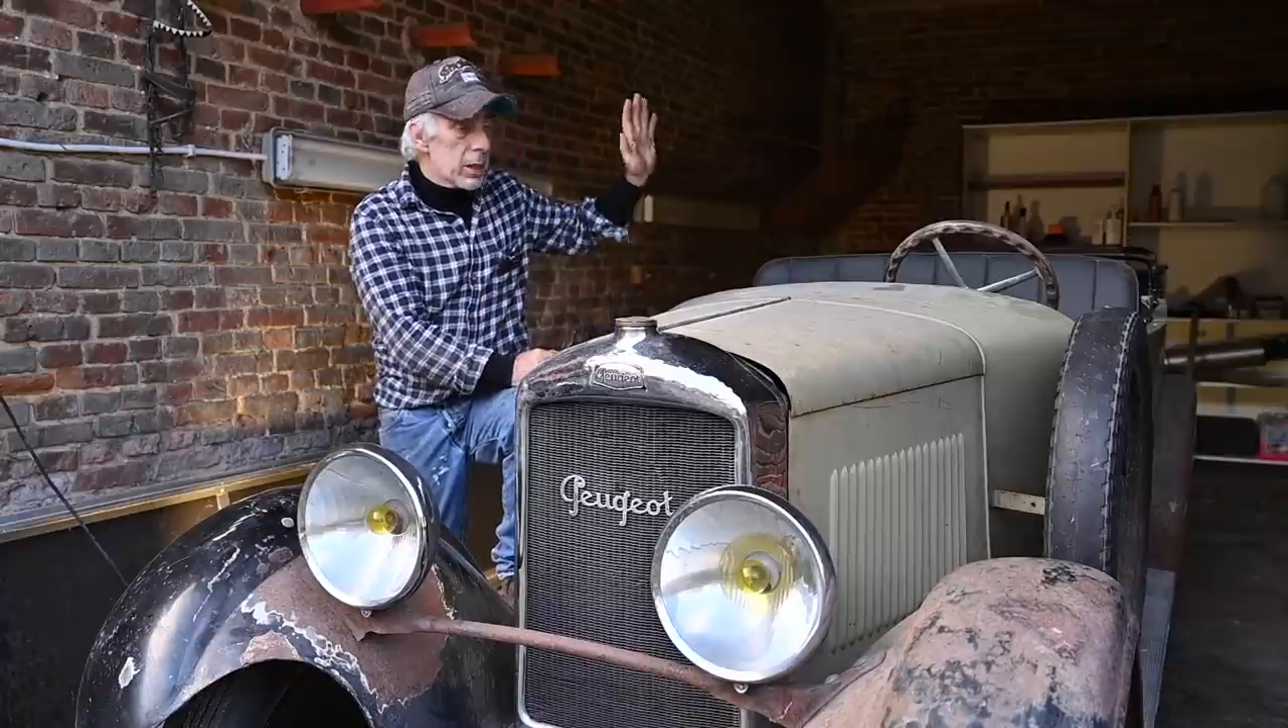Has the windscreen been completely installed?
No.